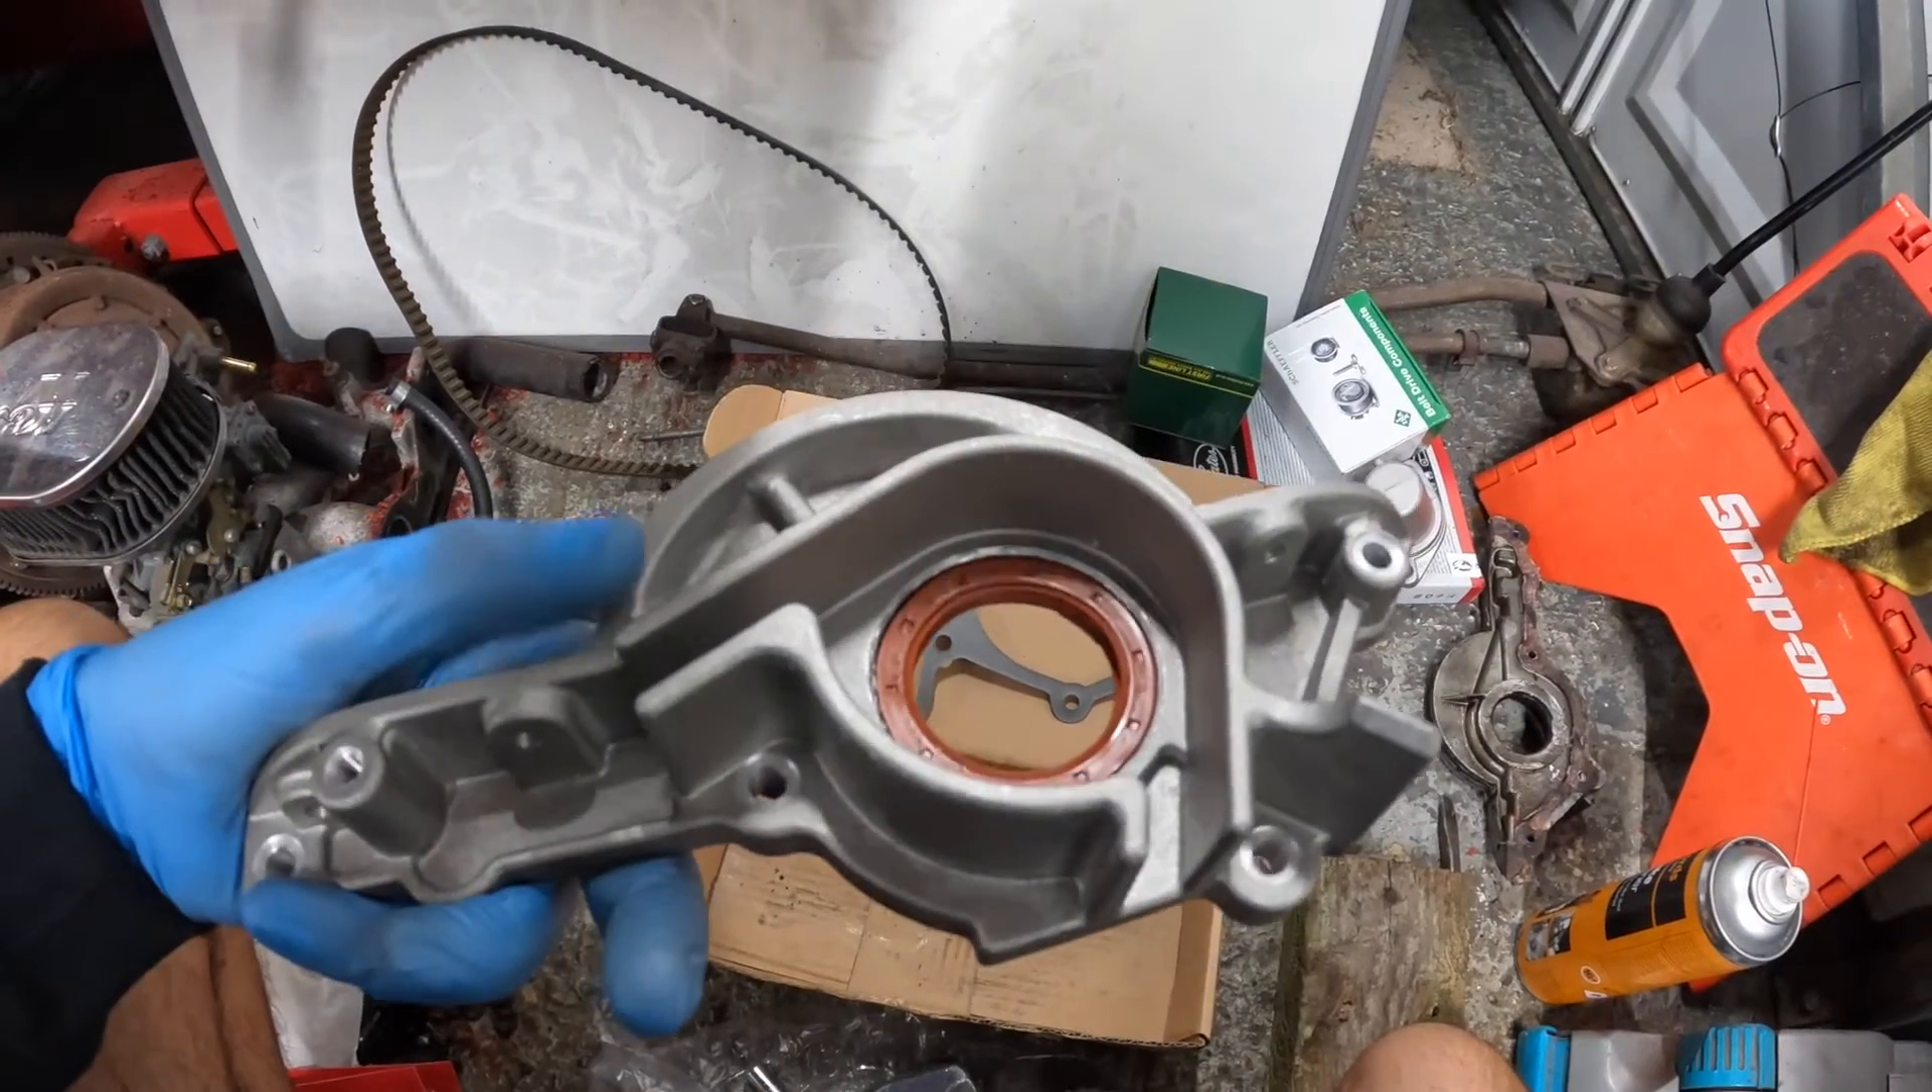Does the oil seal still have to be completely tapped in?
No.